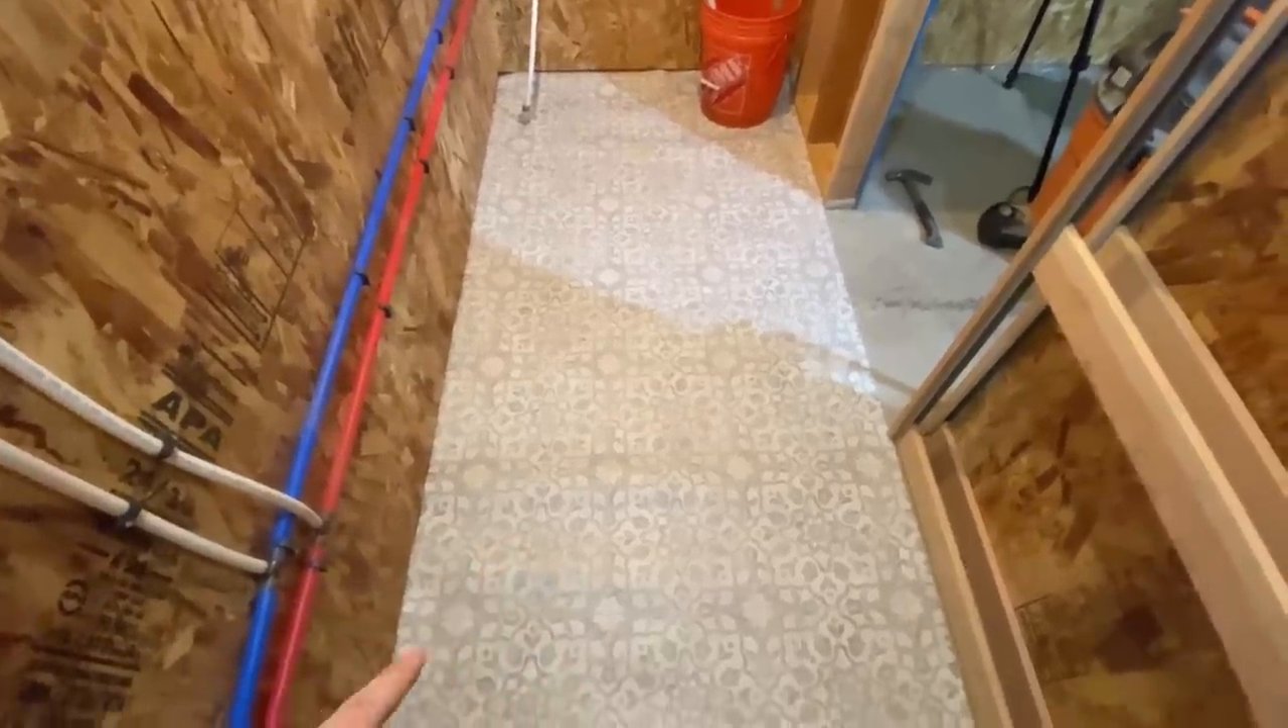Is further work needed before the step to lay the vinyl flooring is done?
No.